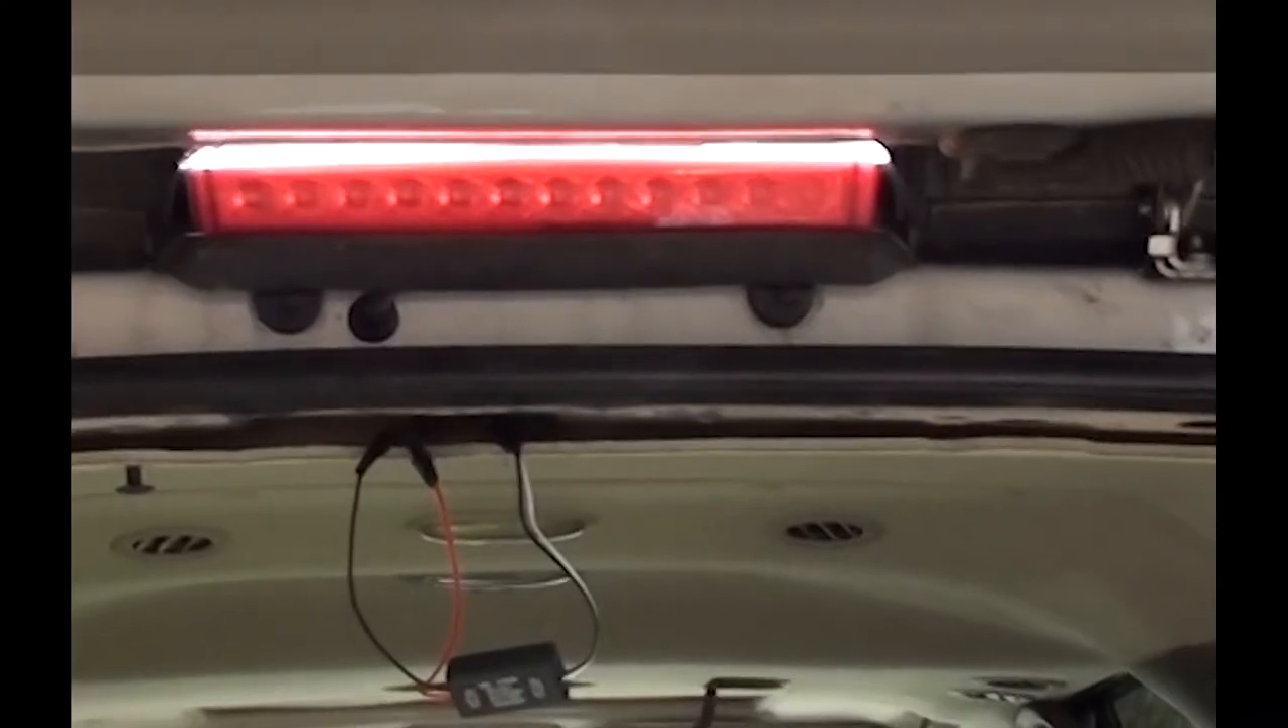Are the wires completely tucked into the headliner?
No.